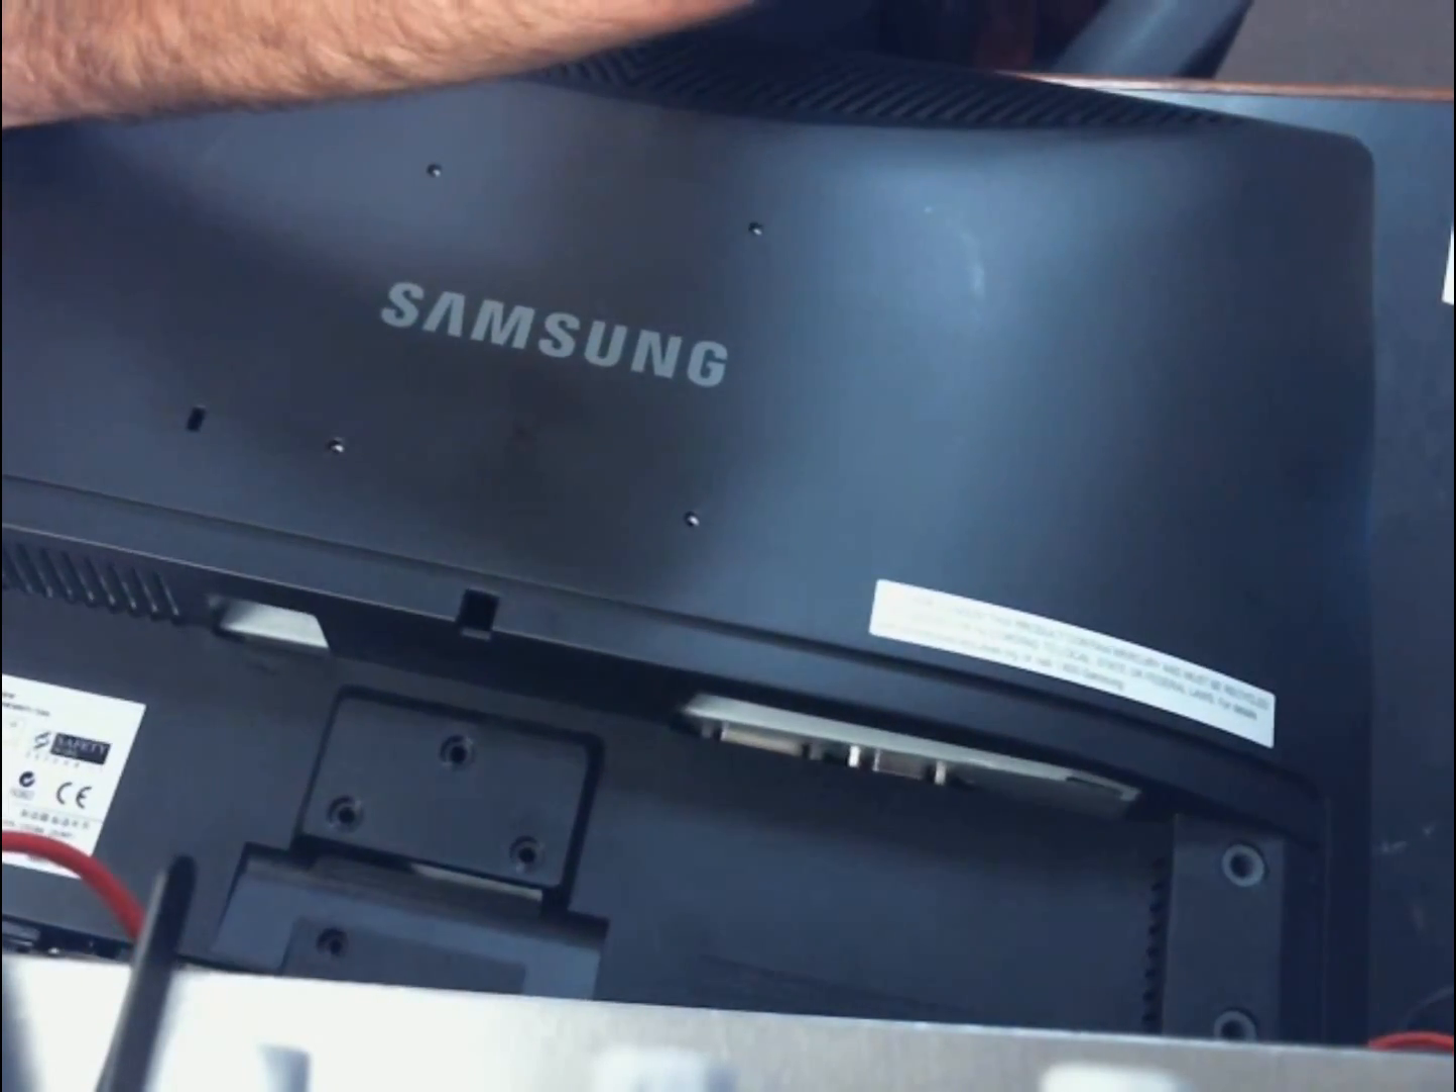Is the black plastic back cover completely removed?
No.